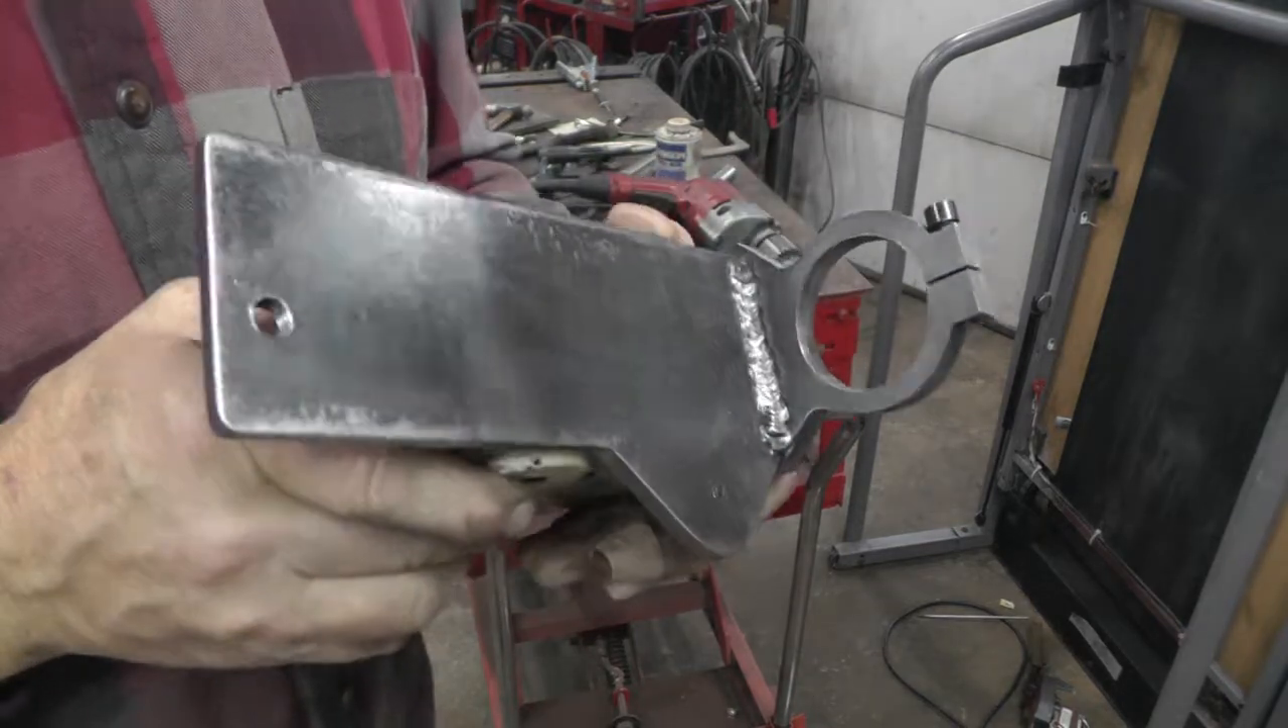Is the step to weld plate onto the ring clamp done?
Yes.